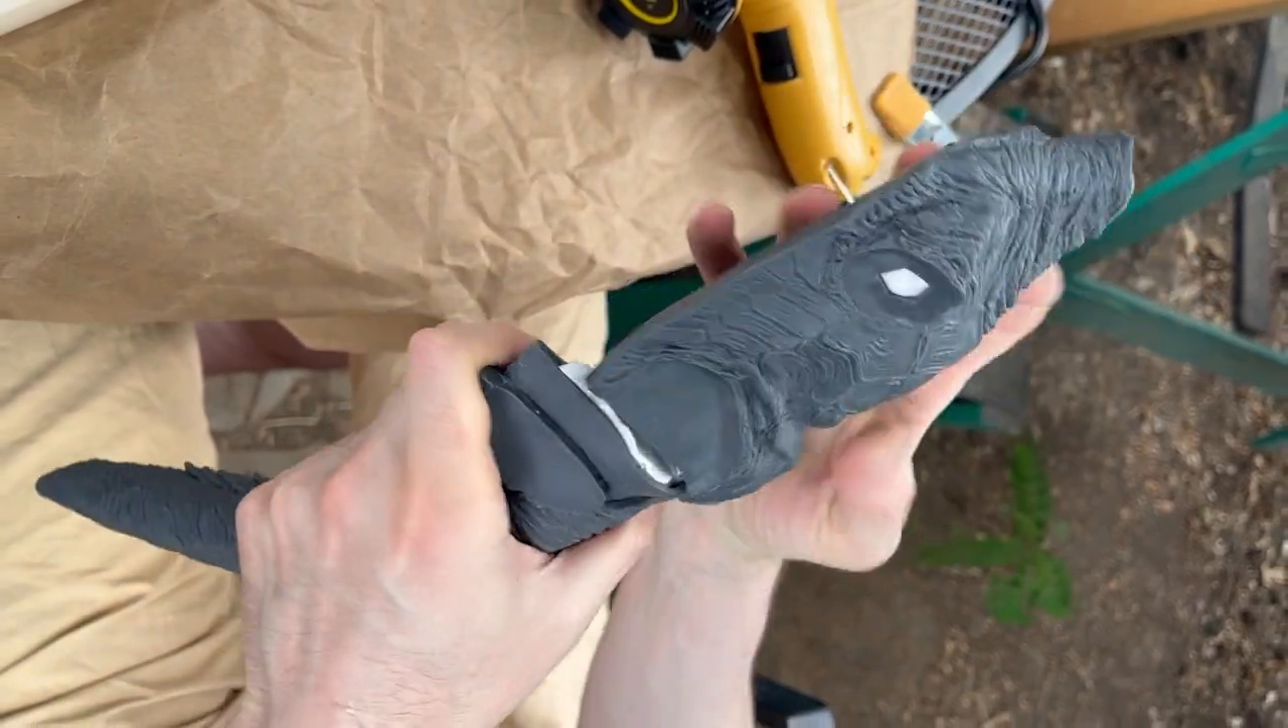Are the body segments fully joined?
No.